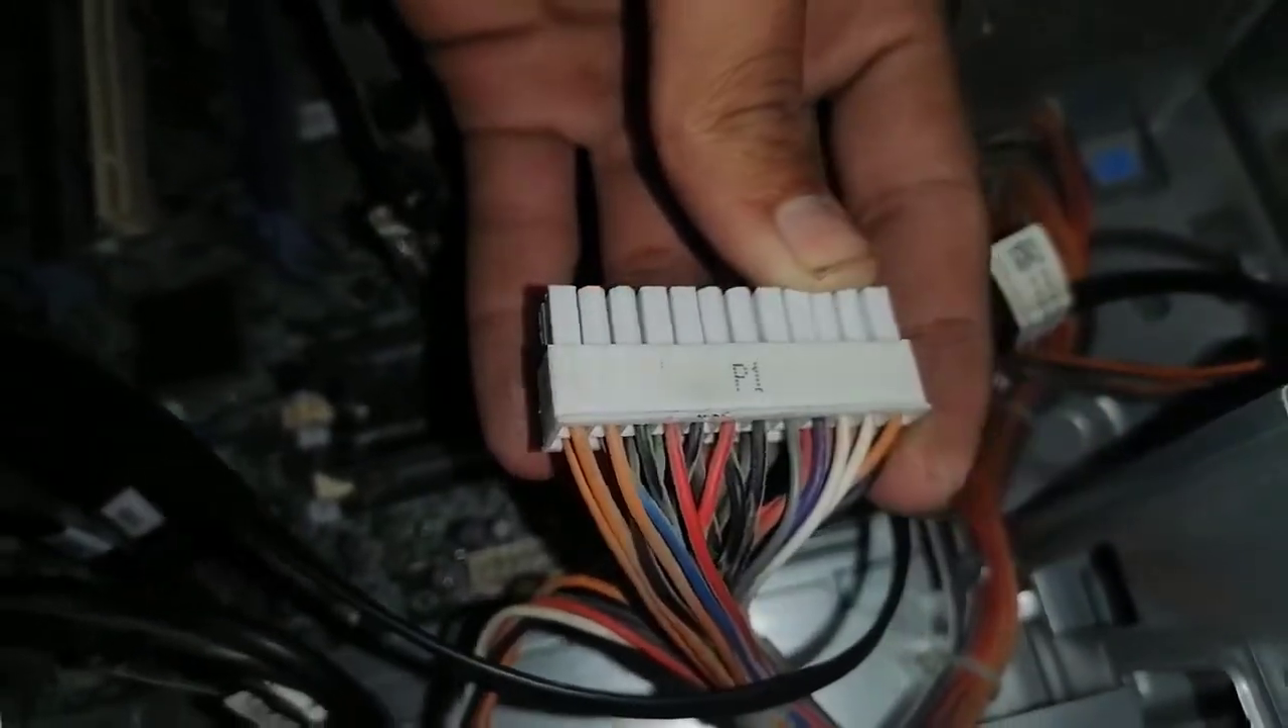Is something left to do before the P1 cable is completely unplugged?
No.